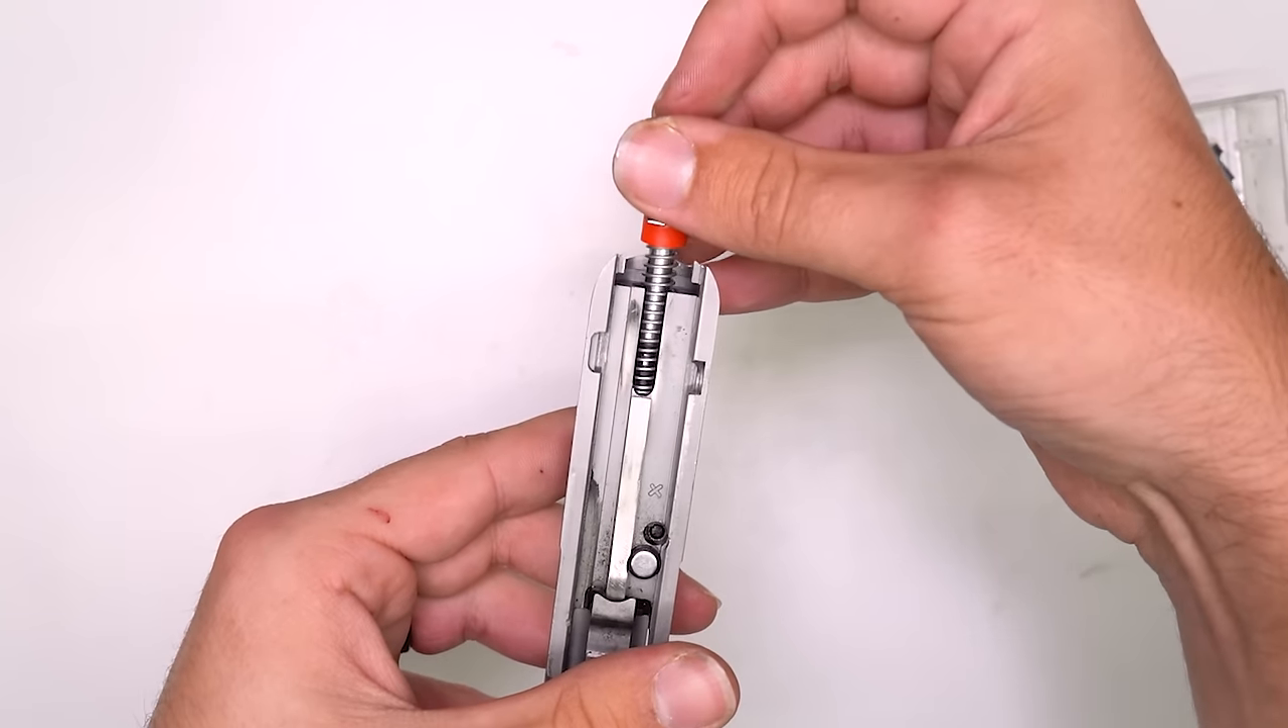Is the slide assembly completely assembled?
No.